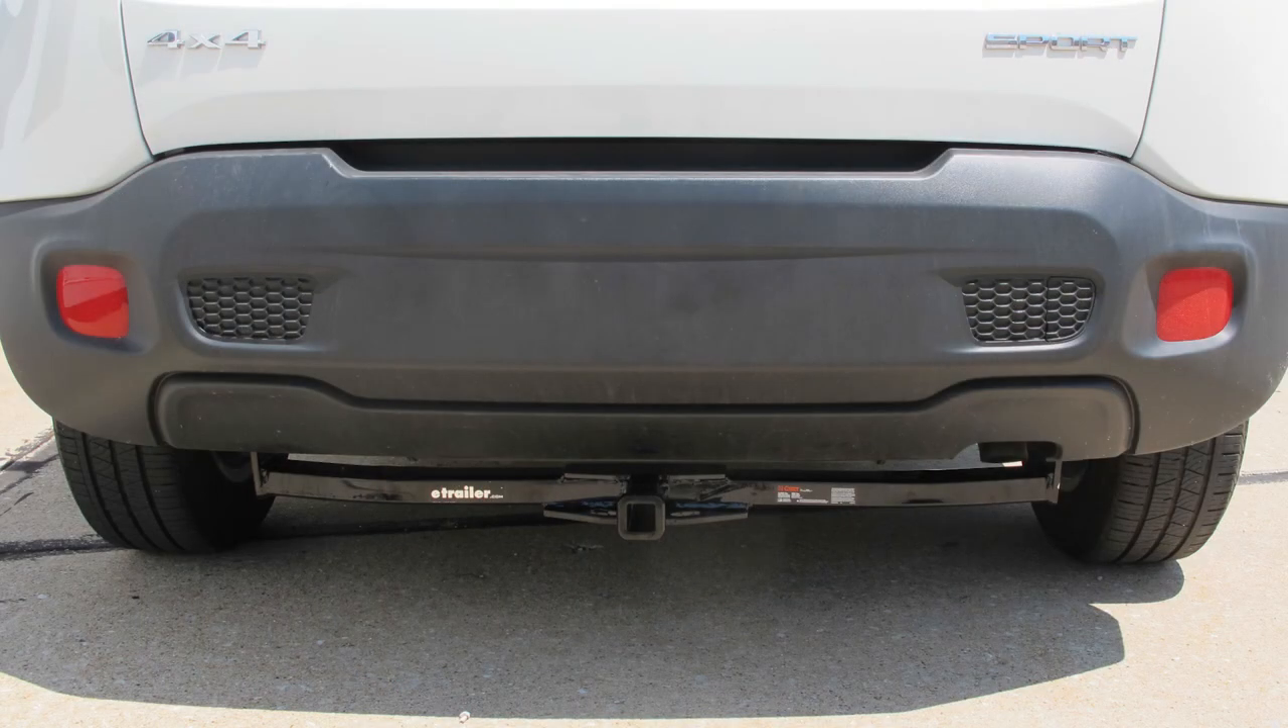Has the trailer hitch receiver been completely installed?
Yes.